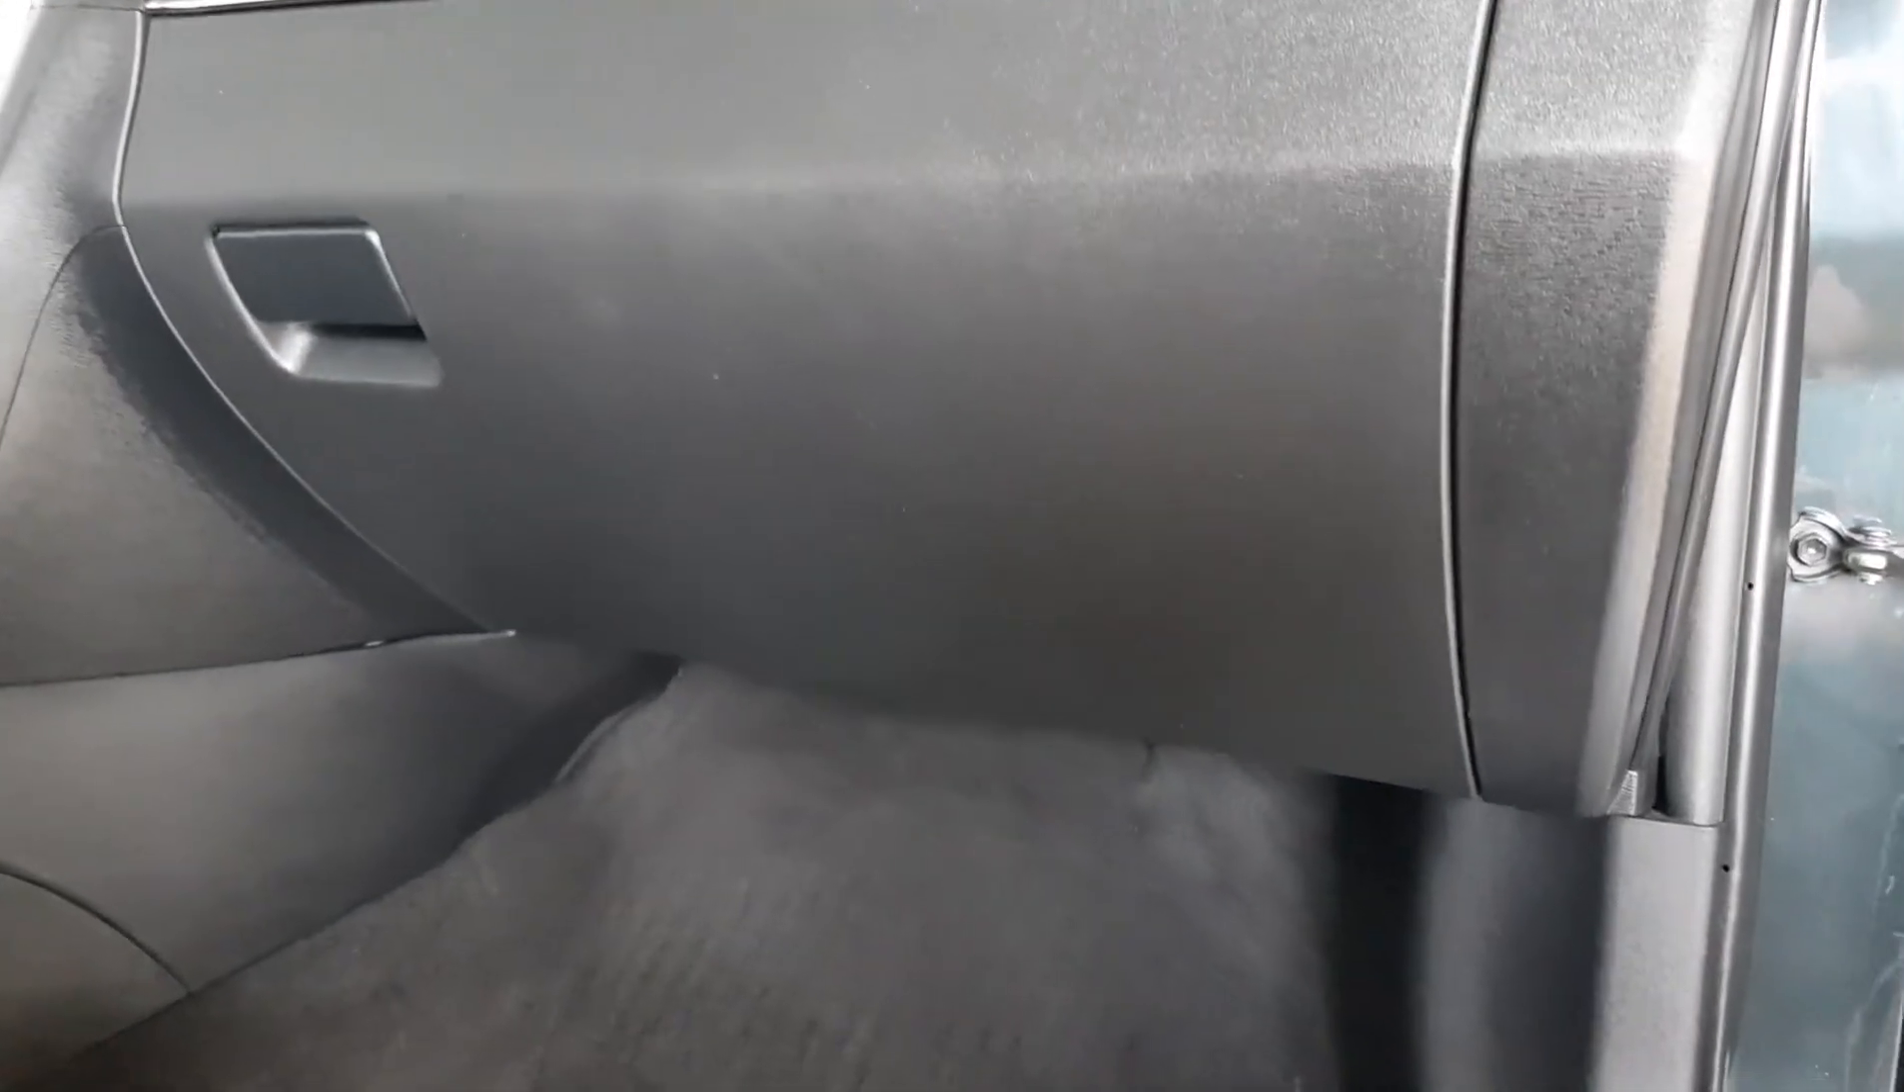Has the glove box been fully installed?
Yes.